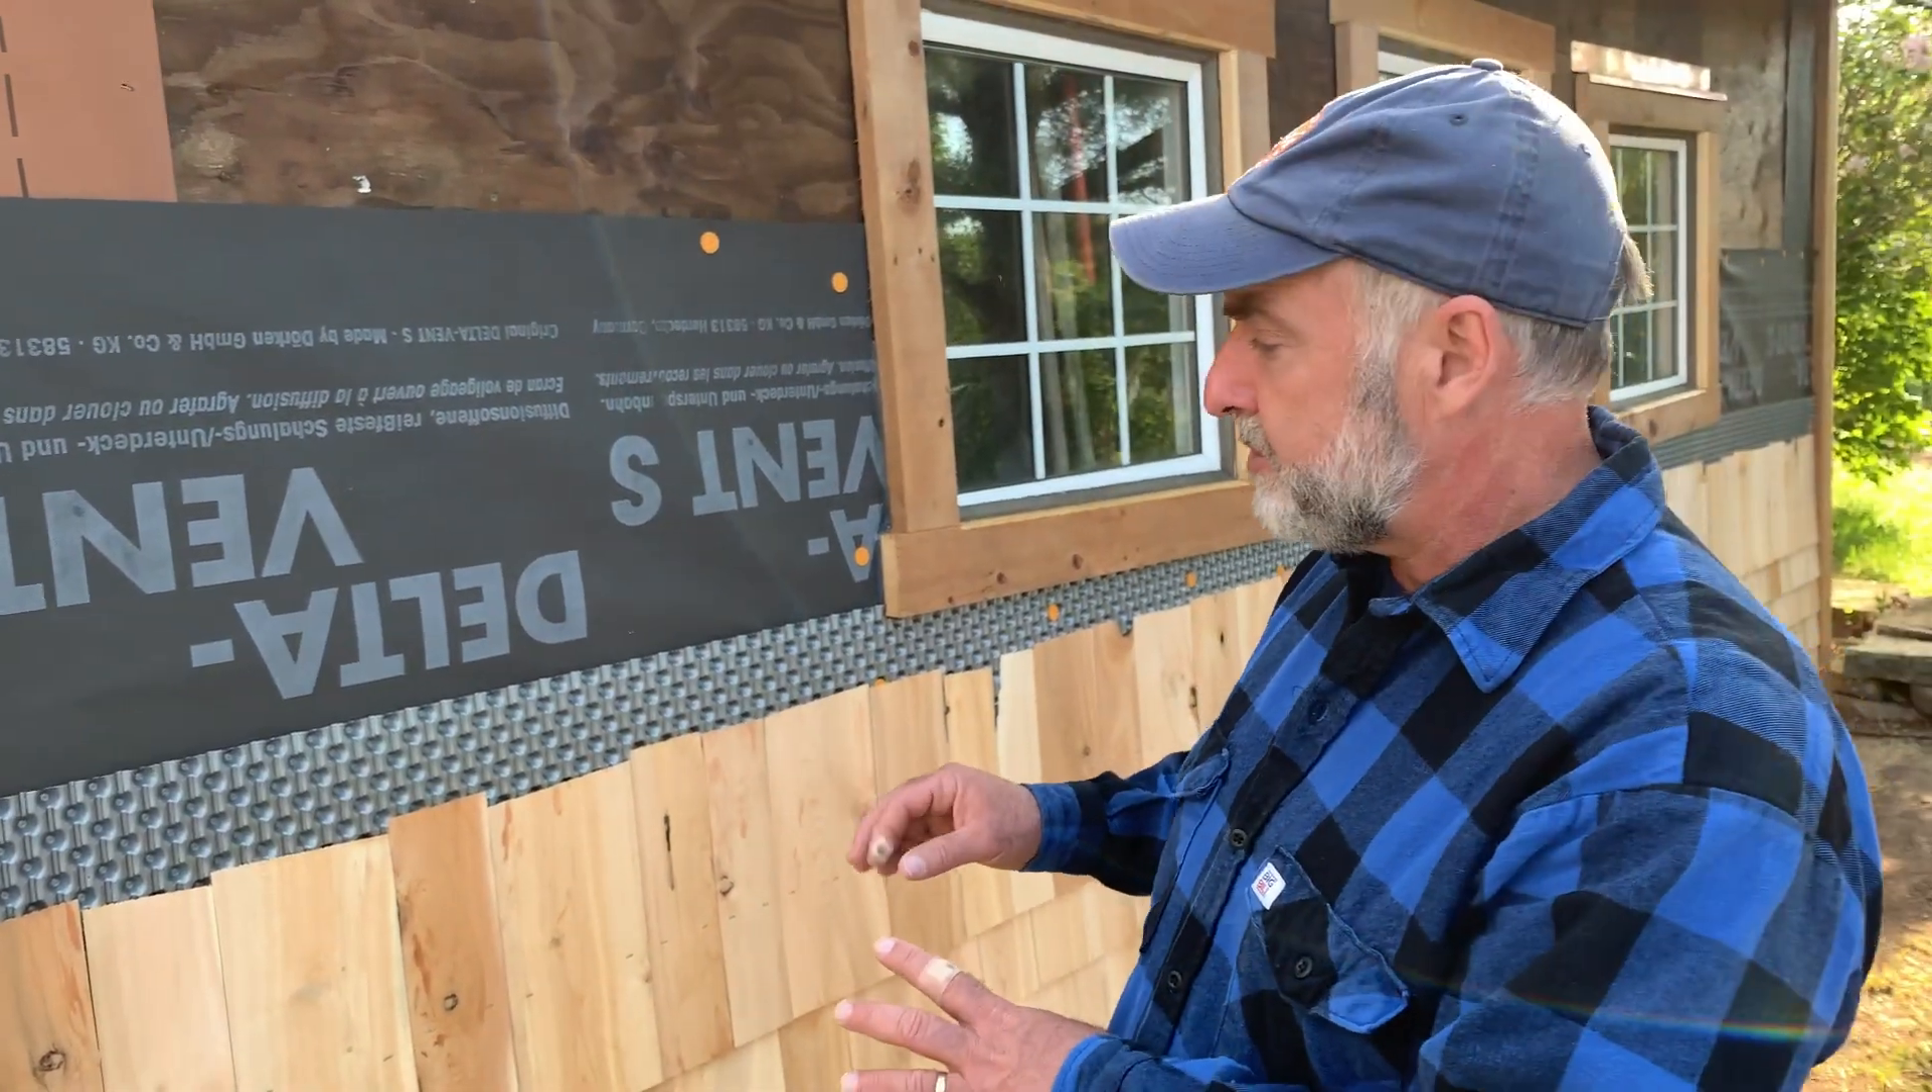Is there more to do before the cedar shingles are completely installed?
Yes.